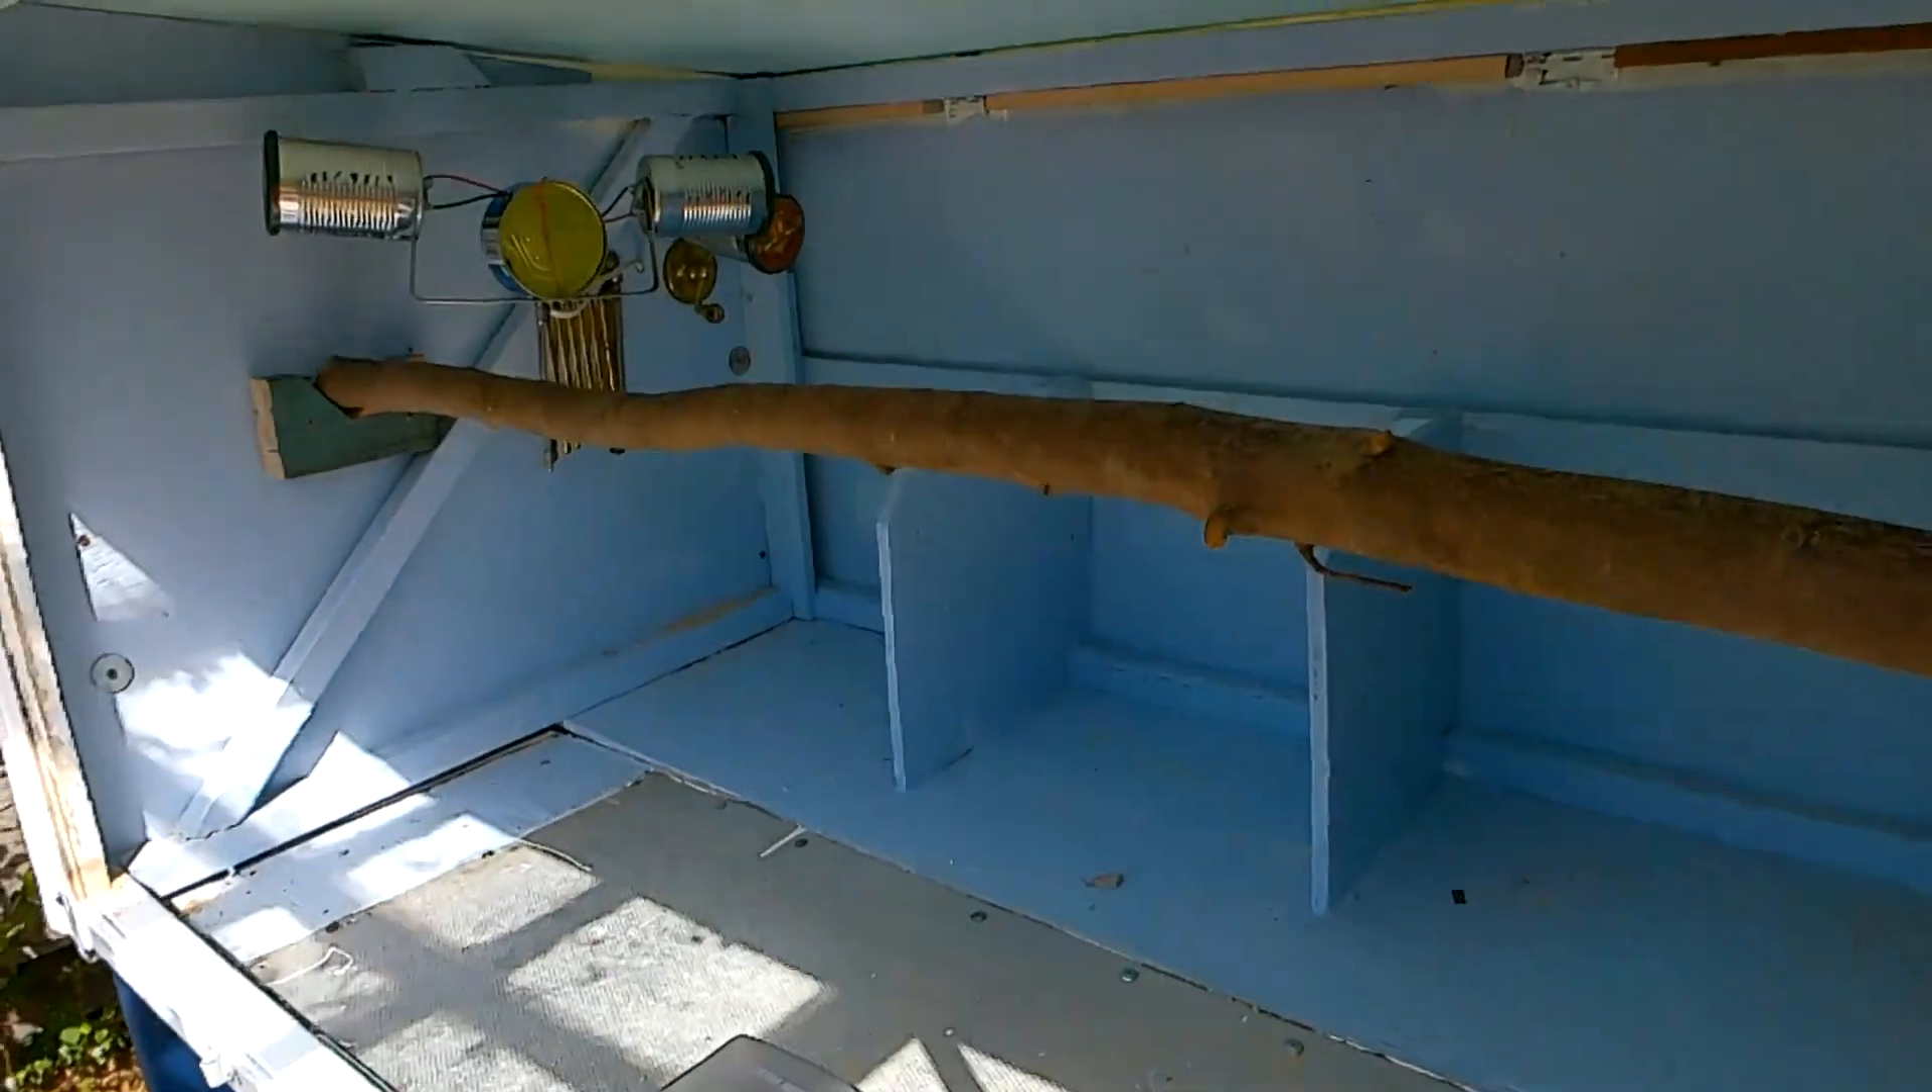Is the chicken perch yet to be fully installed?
No.